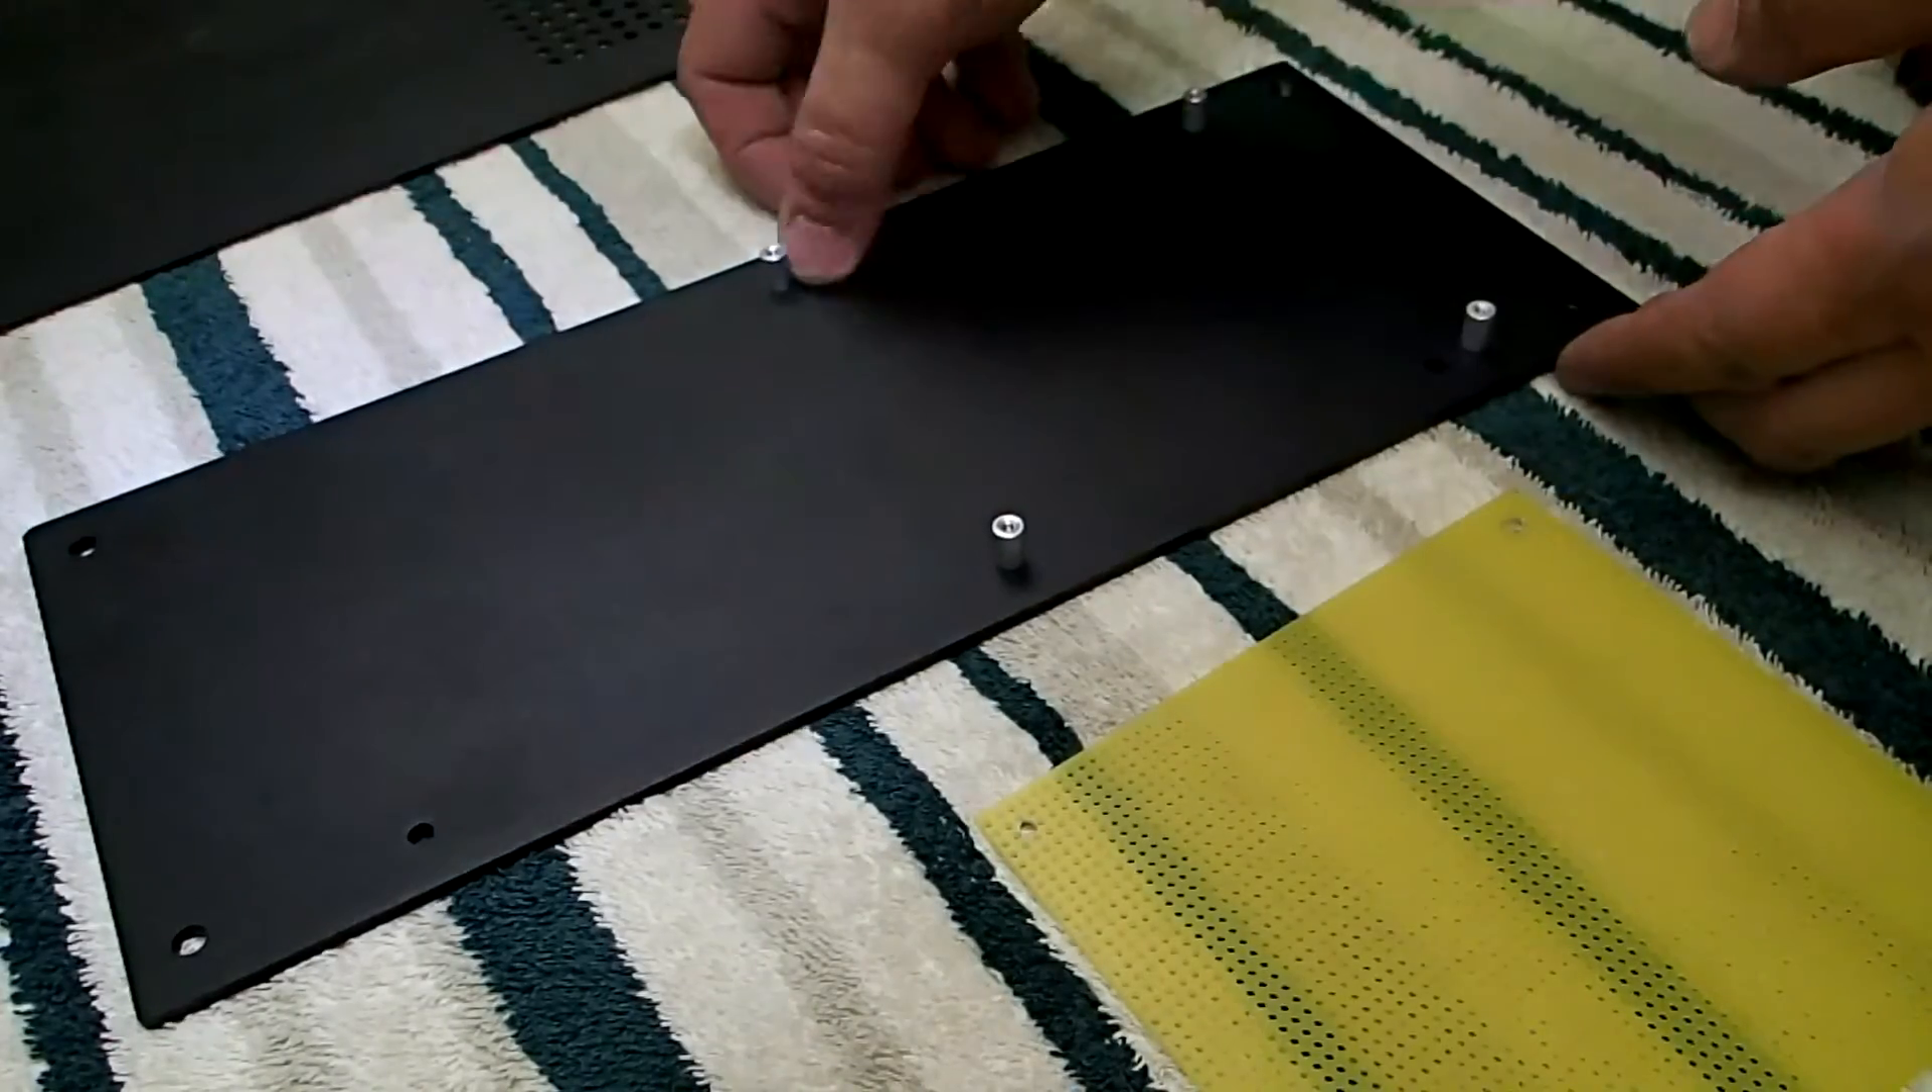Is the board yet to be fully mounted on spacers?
Yes.